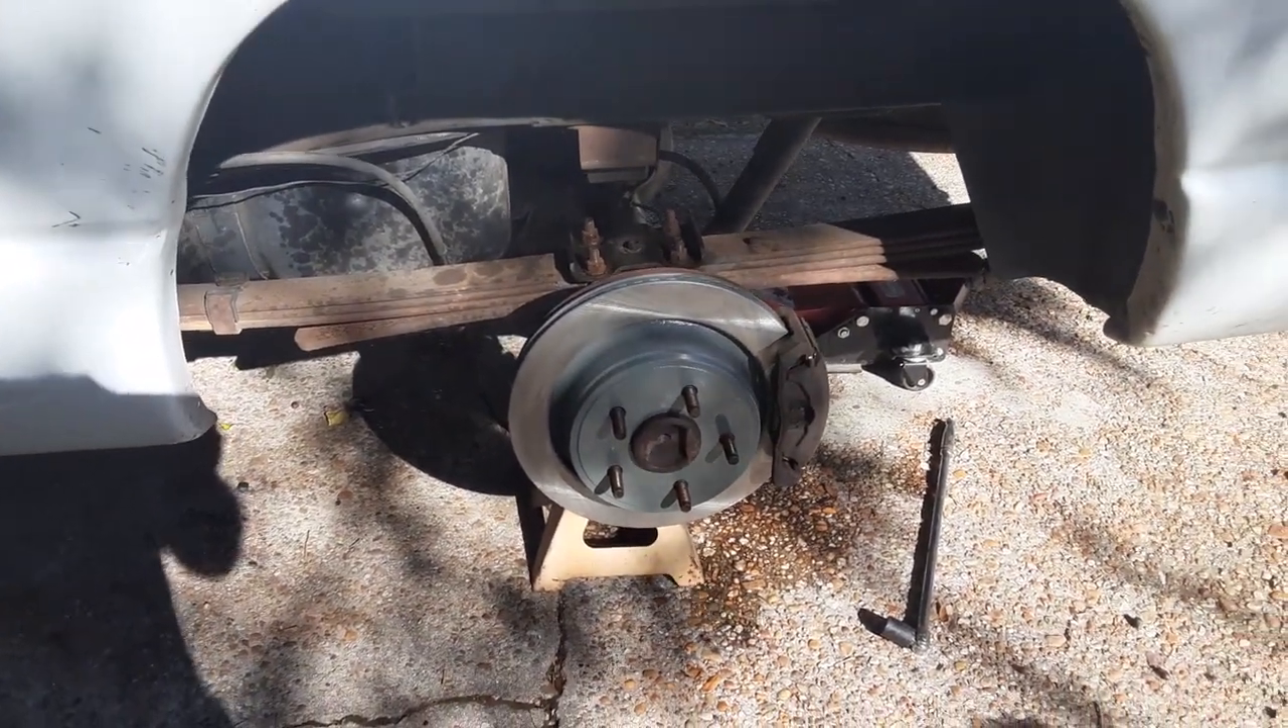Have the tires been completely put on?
No.